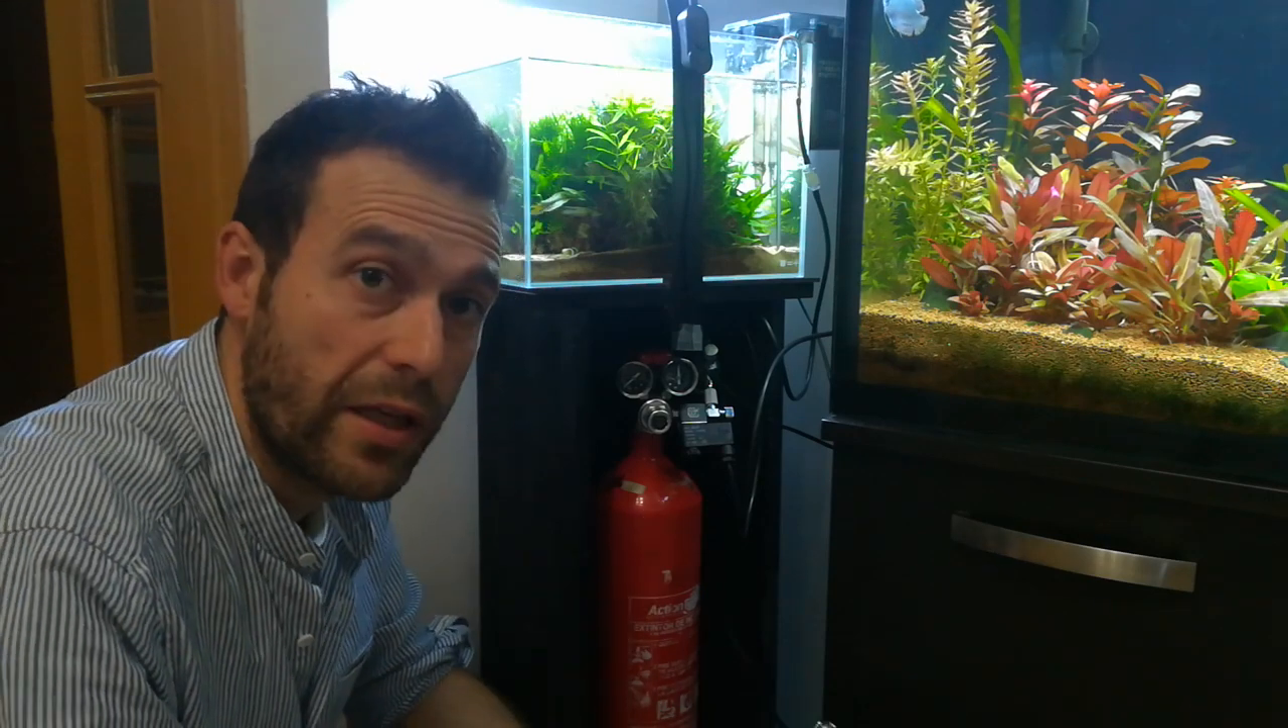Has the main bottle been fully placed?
Yes.